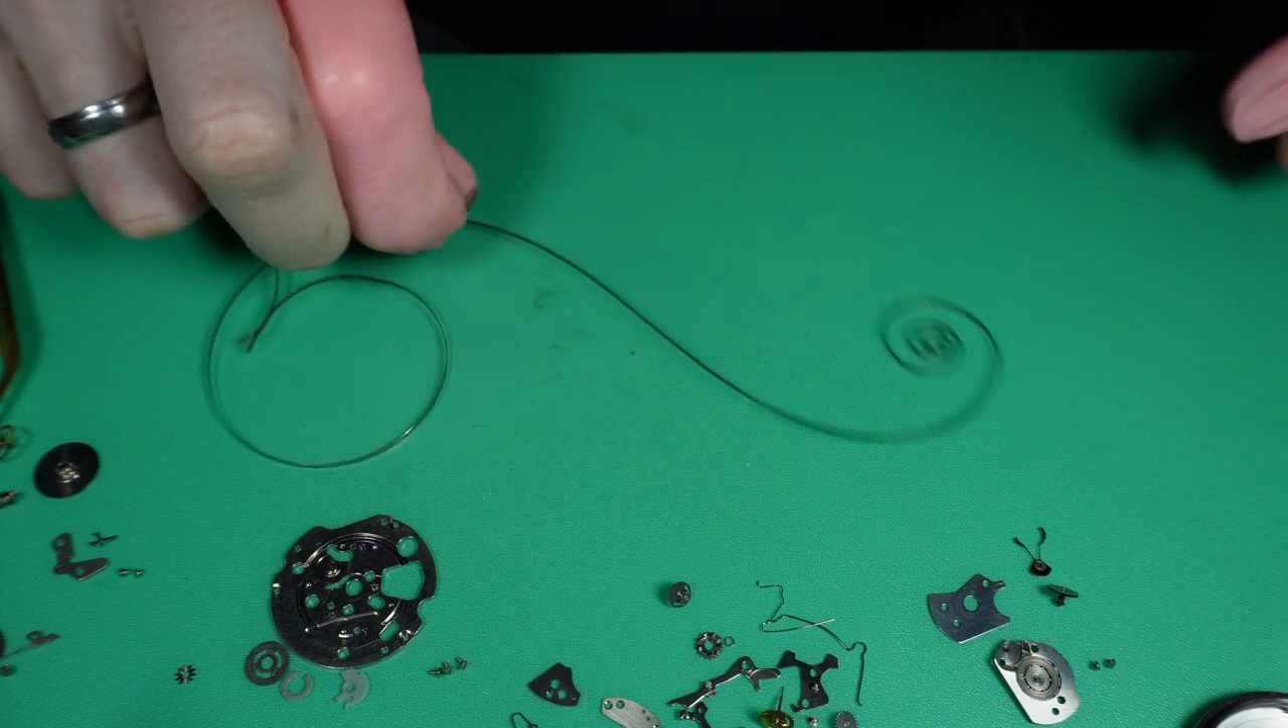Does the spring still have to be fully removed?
No.